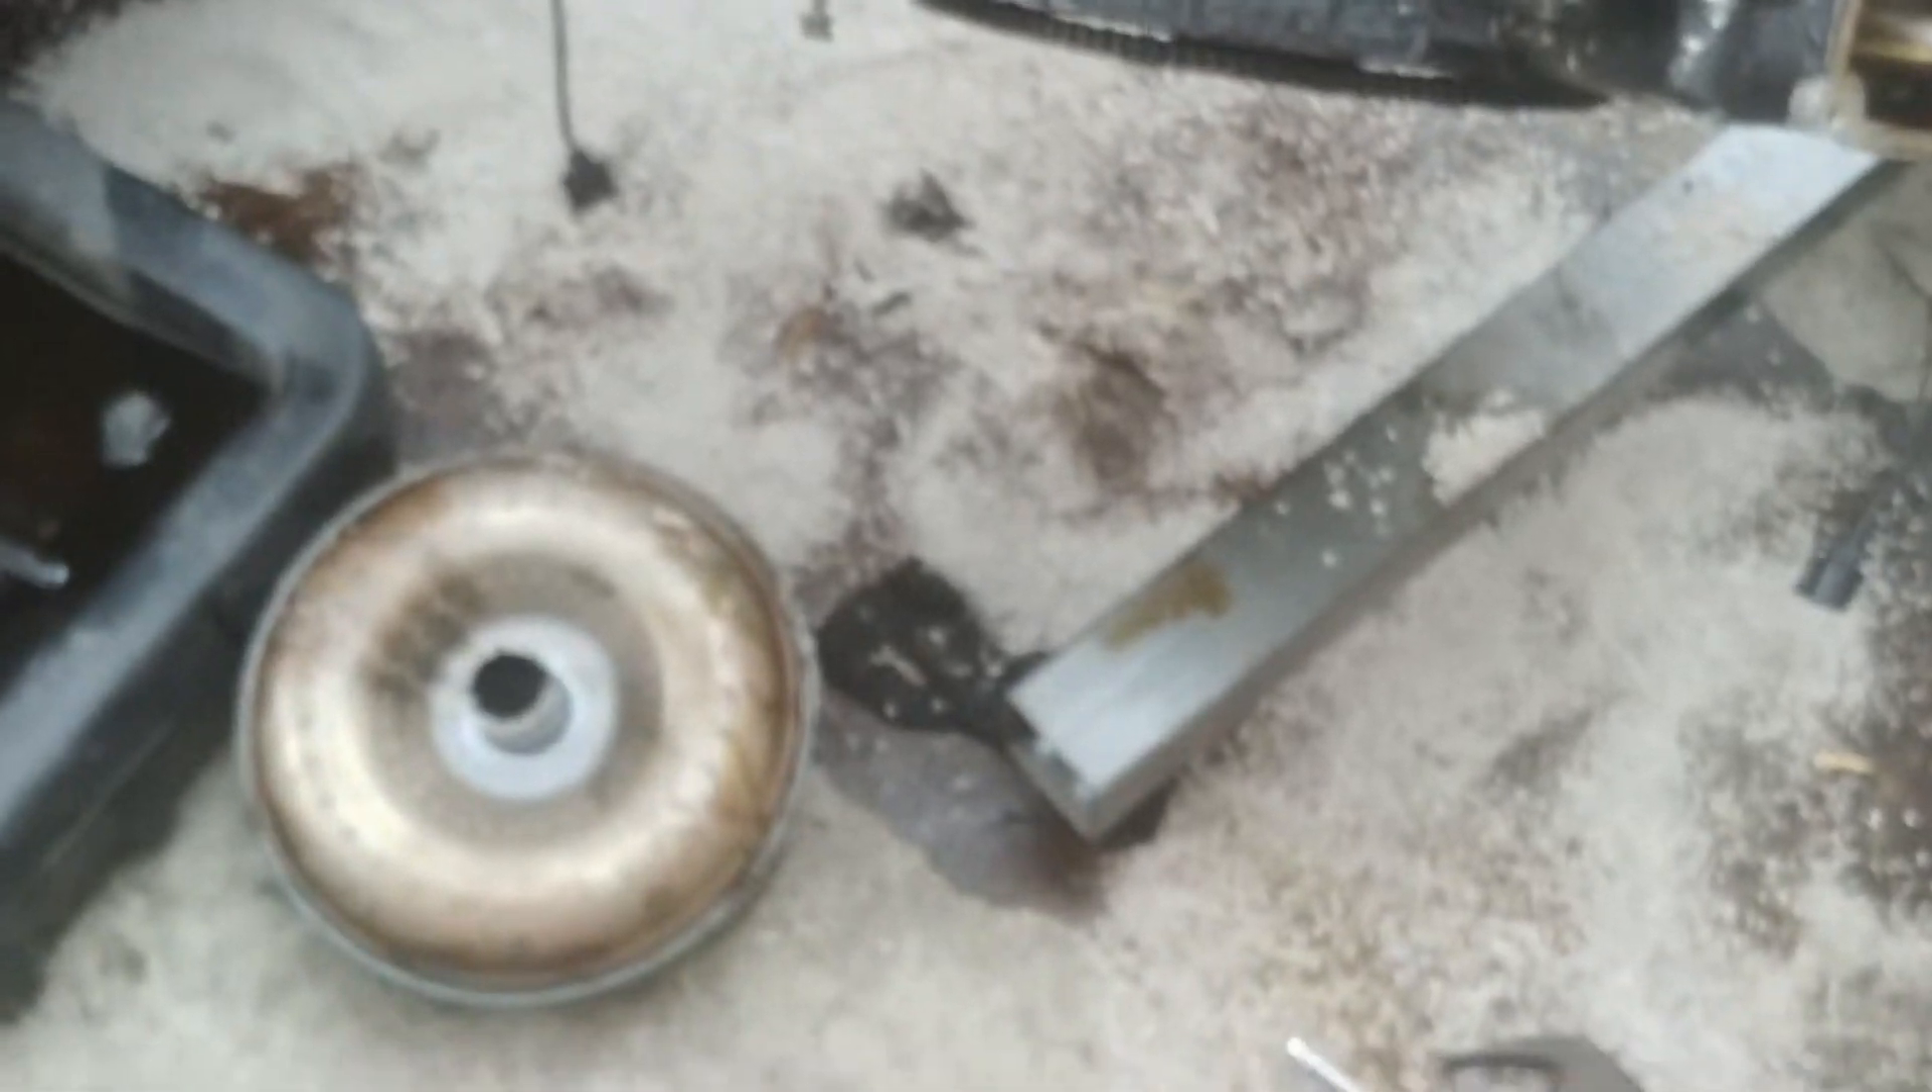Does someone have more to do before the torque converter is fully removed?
No.